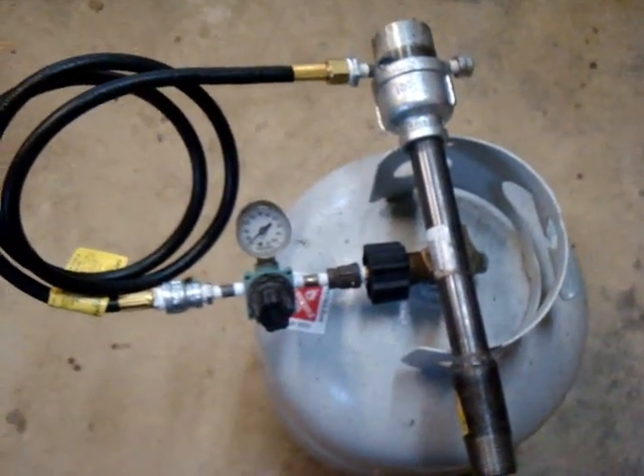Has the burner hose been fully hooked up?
Yes.